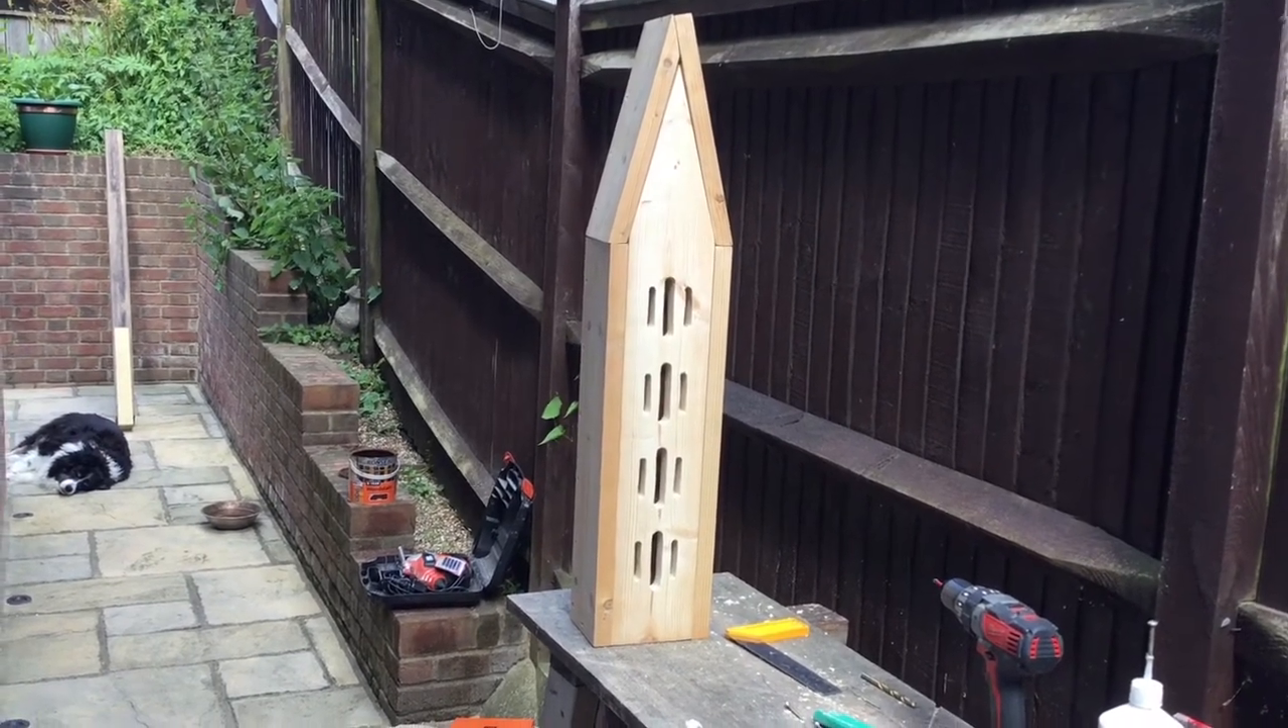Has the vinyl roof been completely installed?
No.